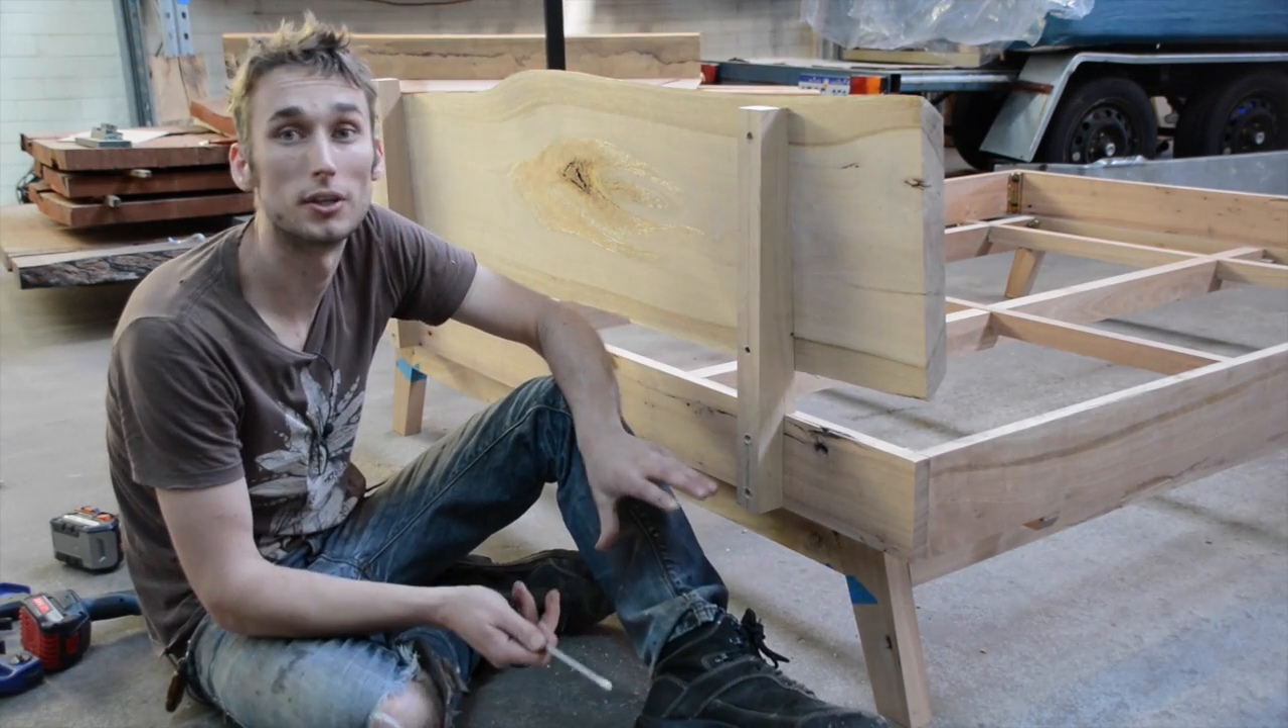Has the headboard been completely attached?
Yes.